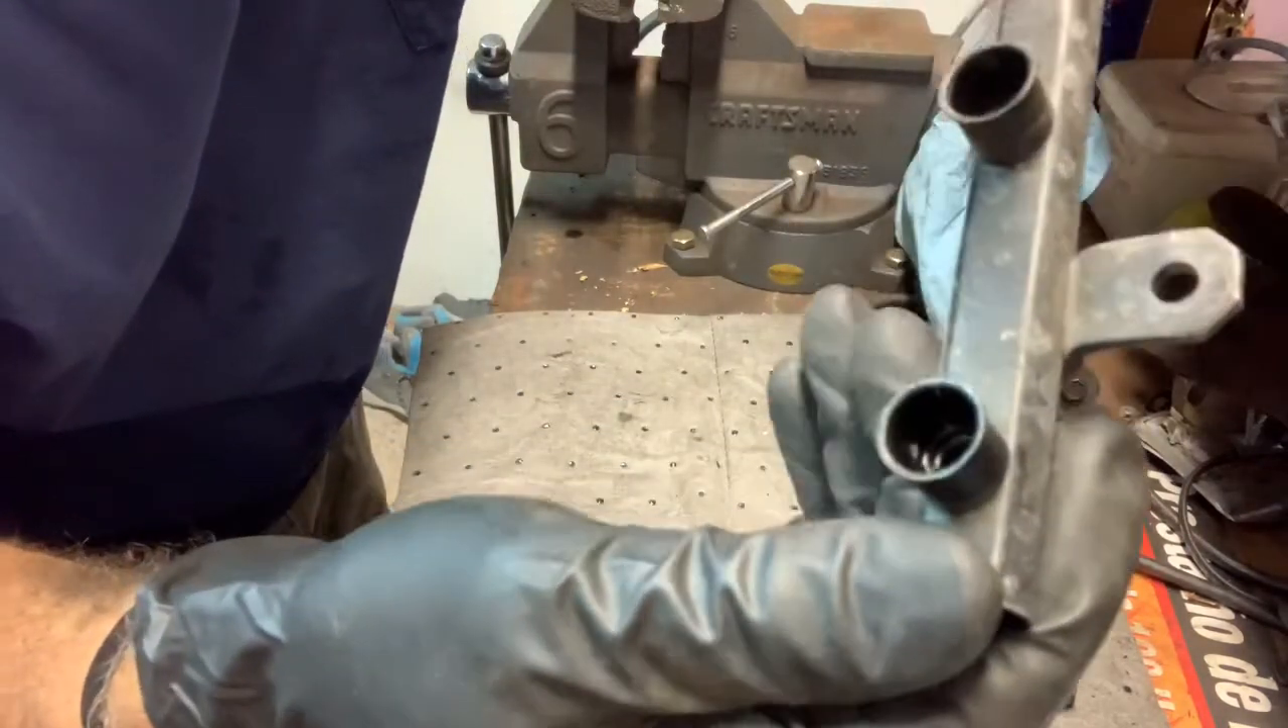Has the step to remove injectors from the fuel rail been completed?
Yes.